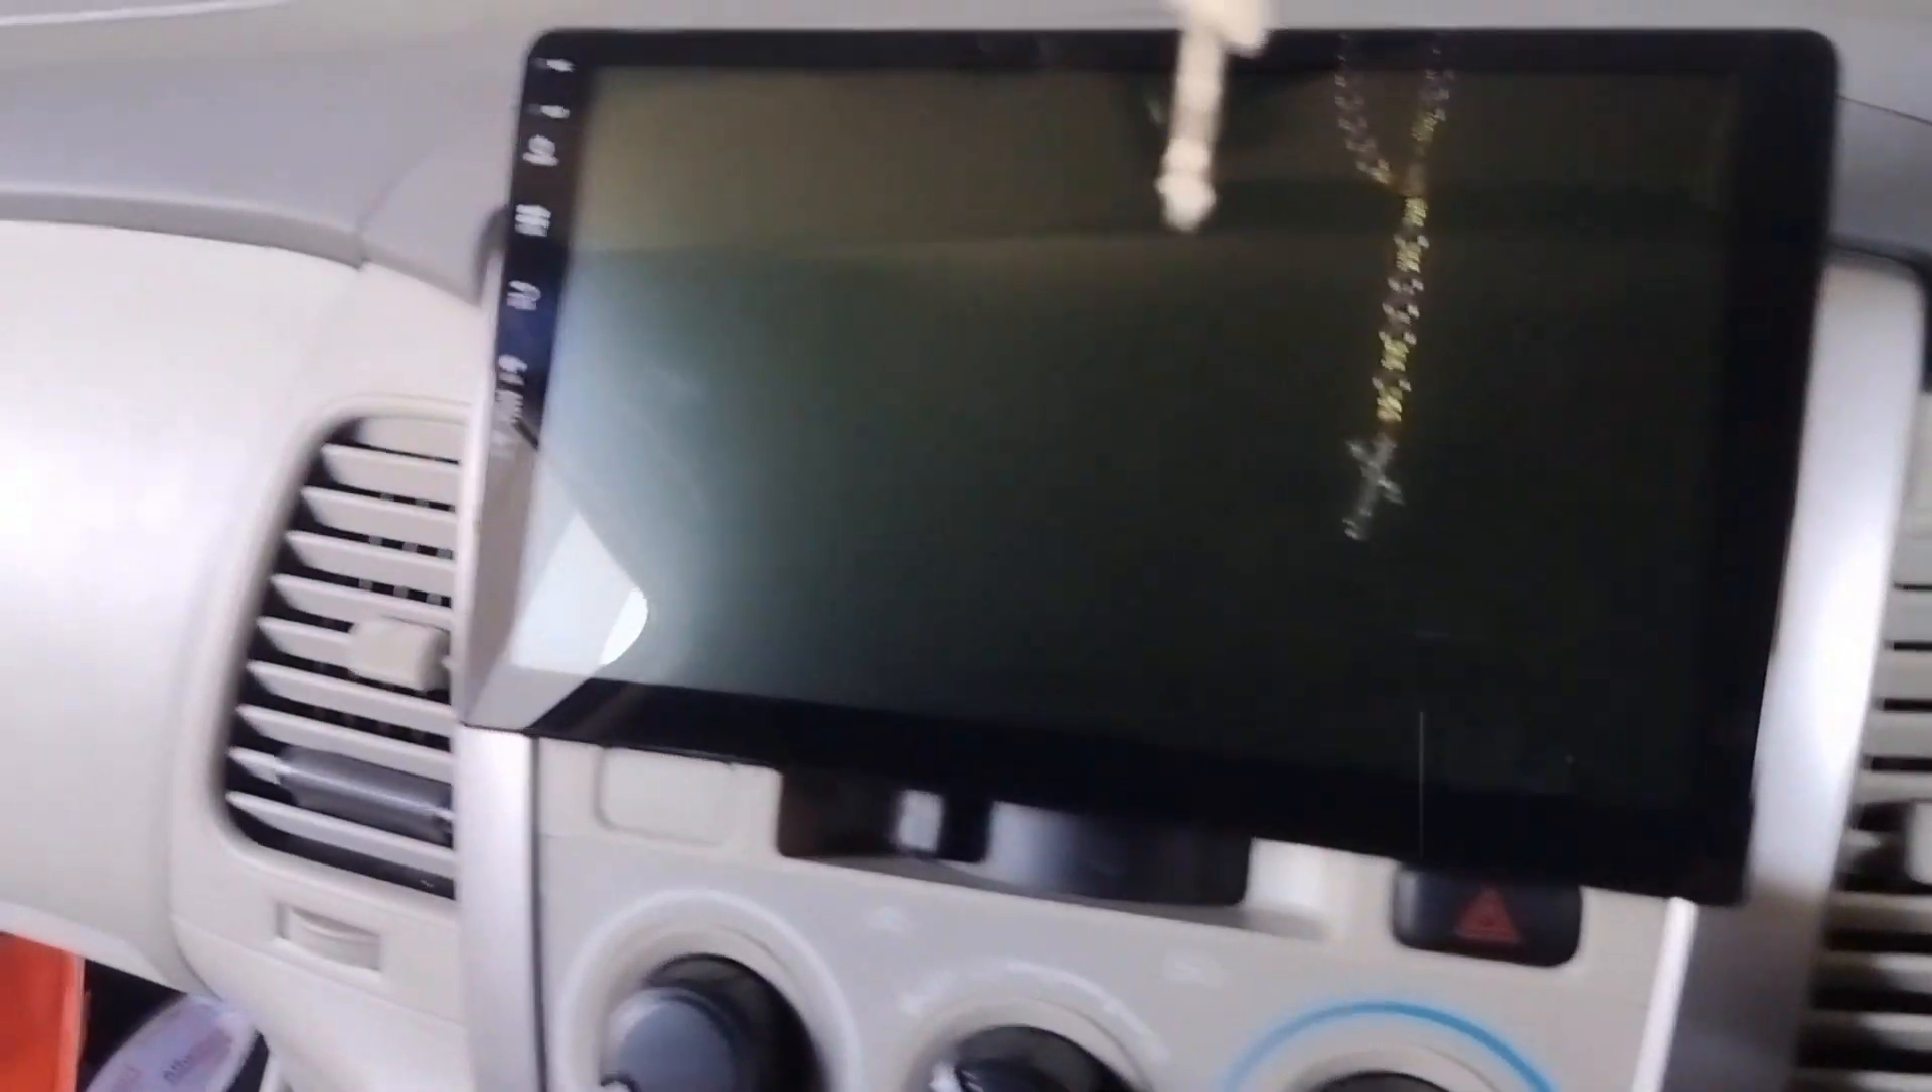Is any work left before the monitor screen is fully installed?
No.